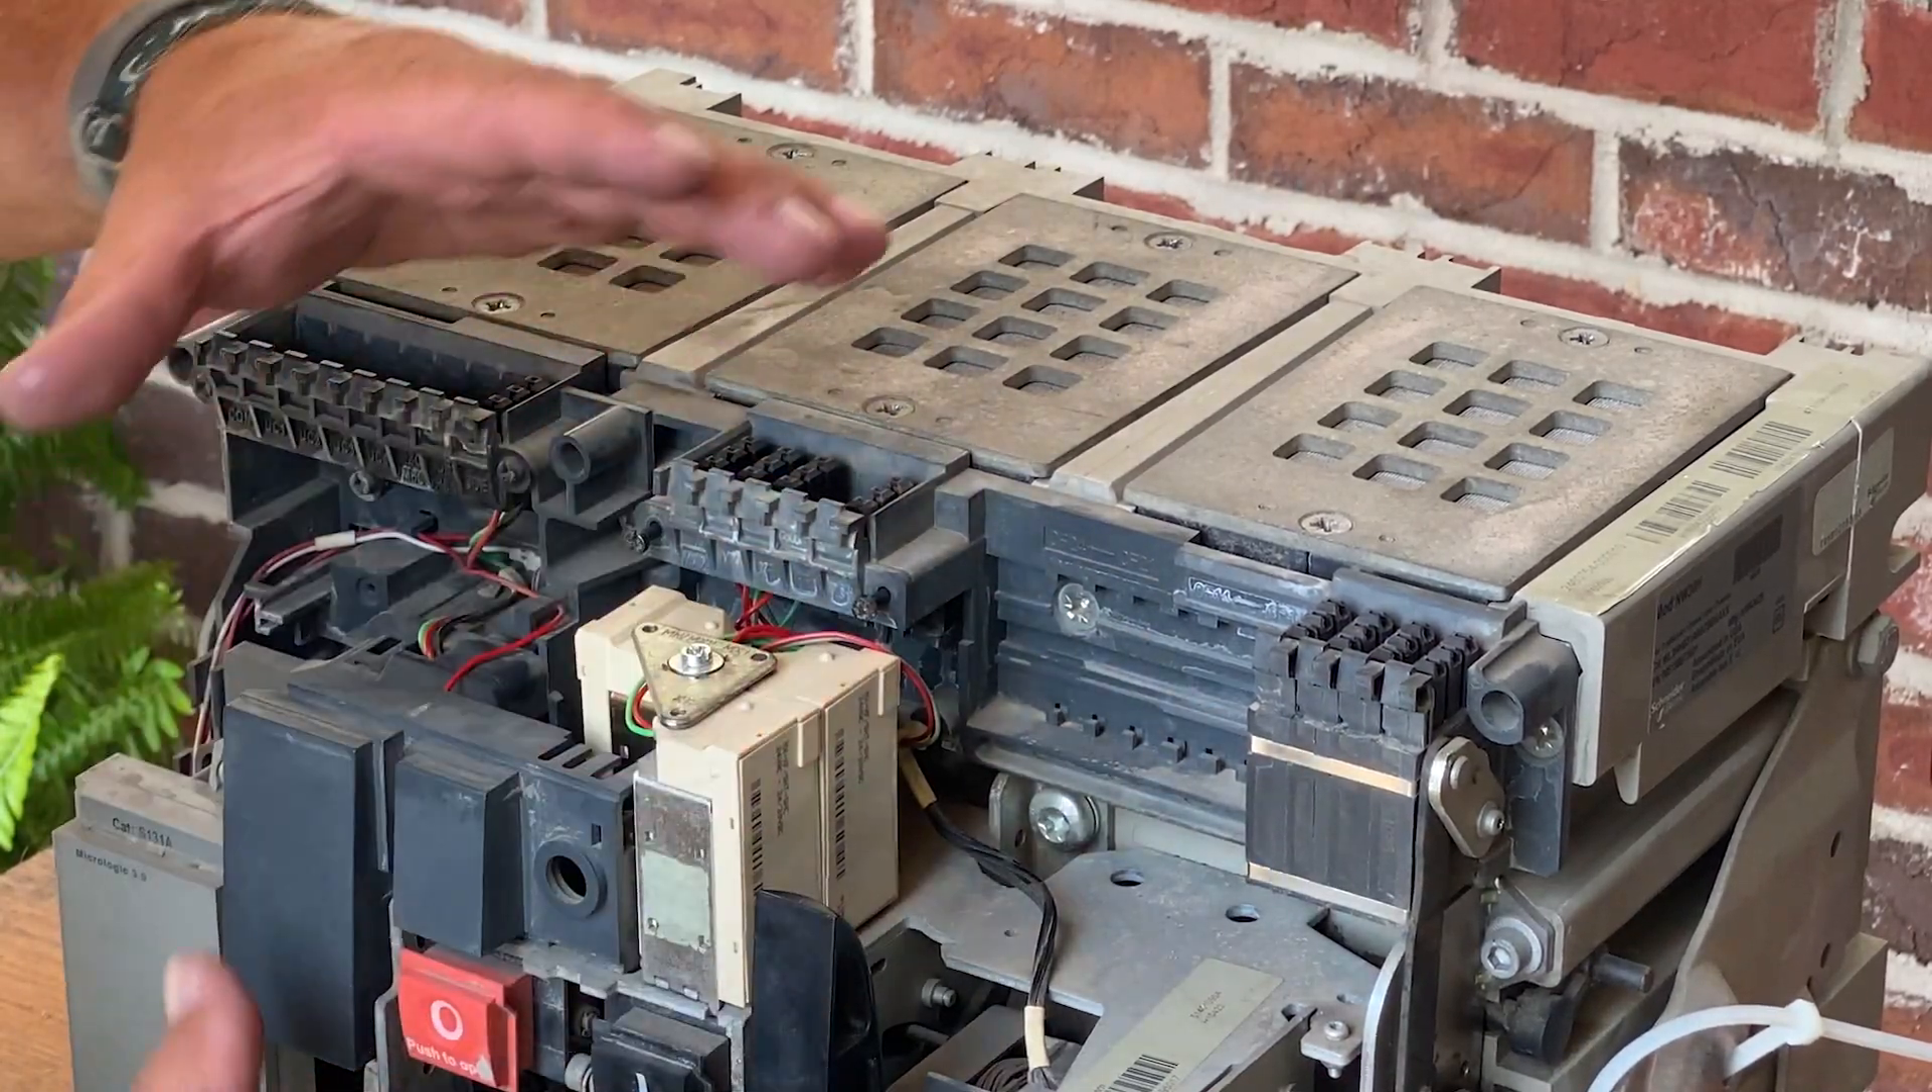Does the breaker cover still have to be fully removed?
No.